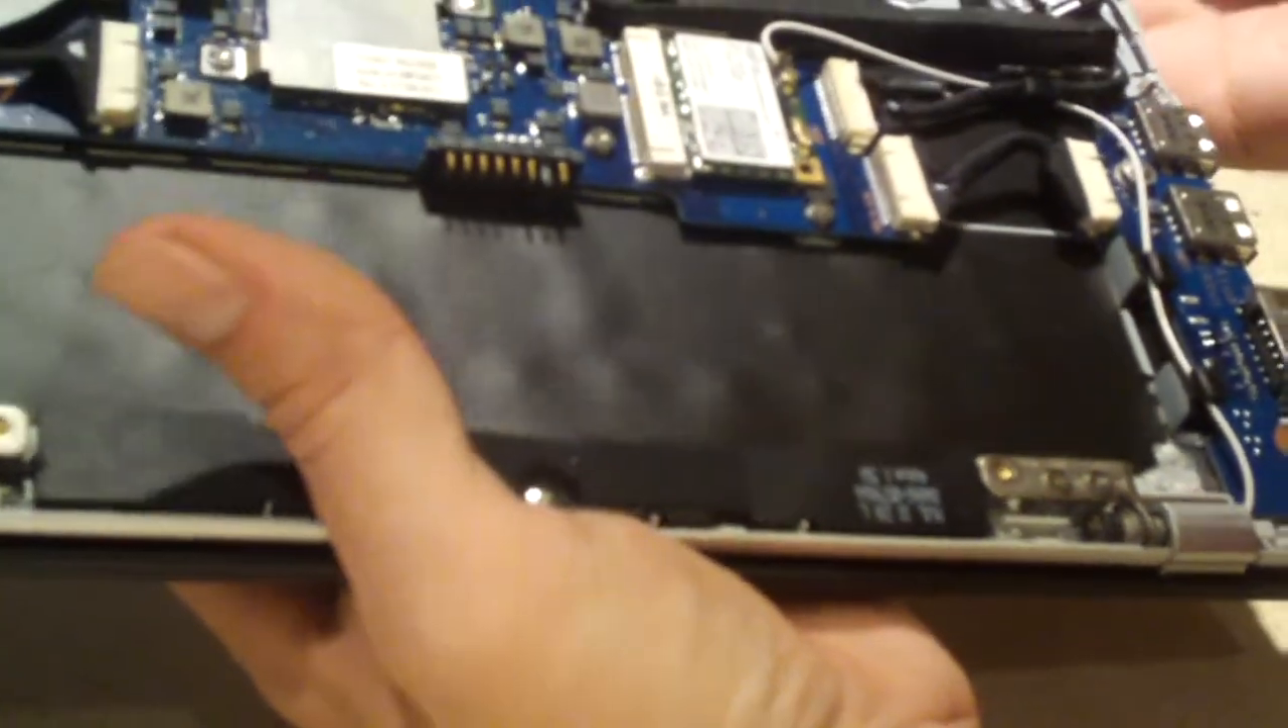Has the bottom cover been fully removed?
Yes.